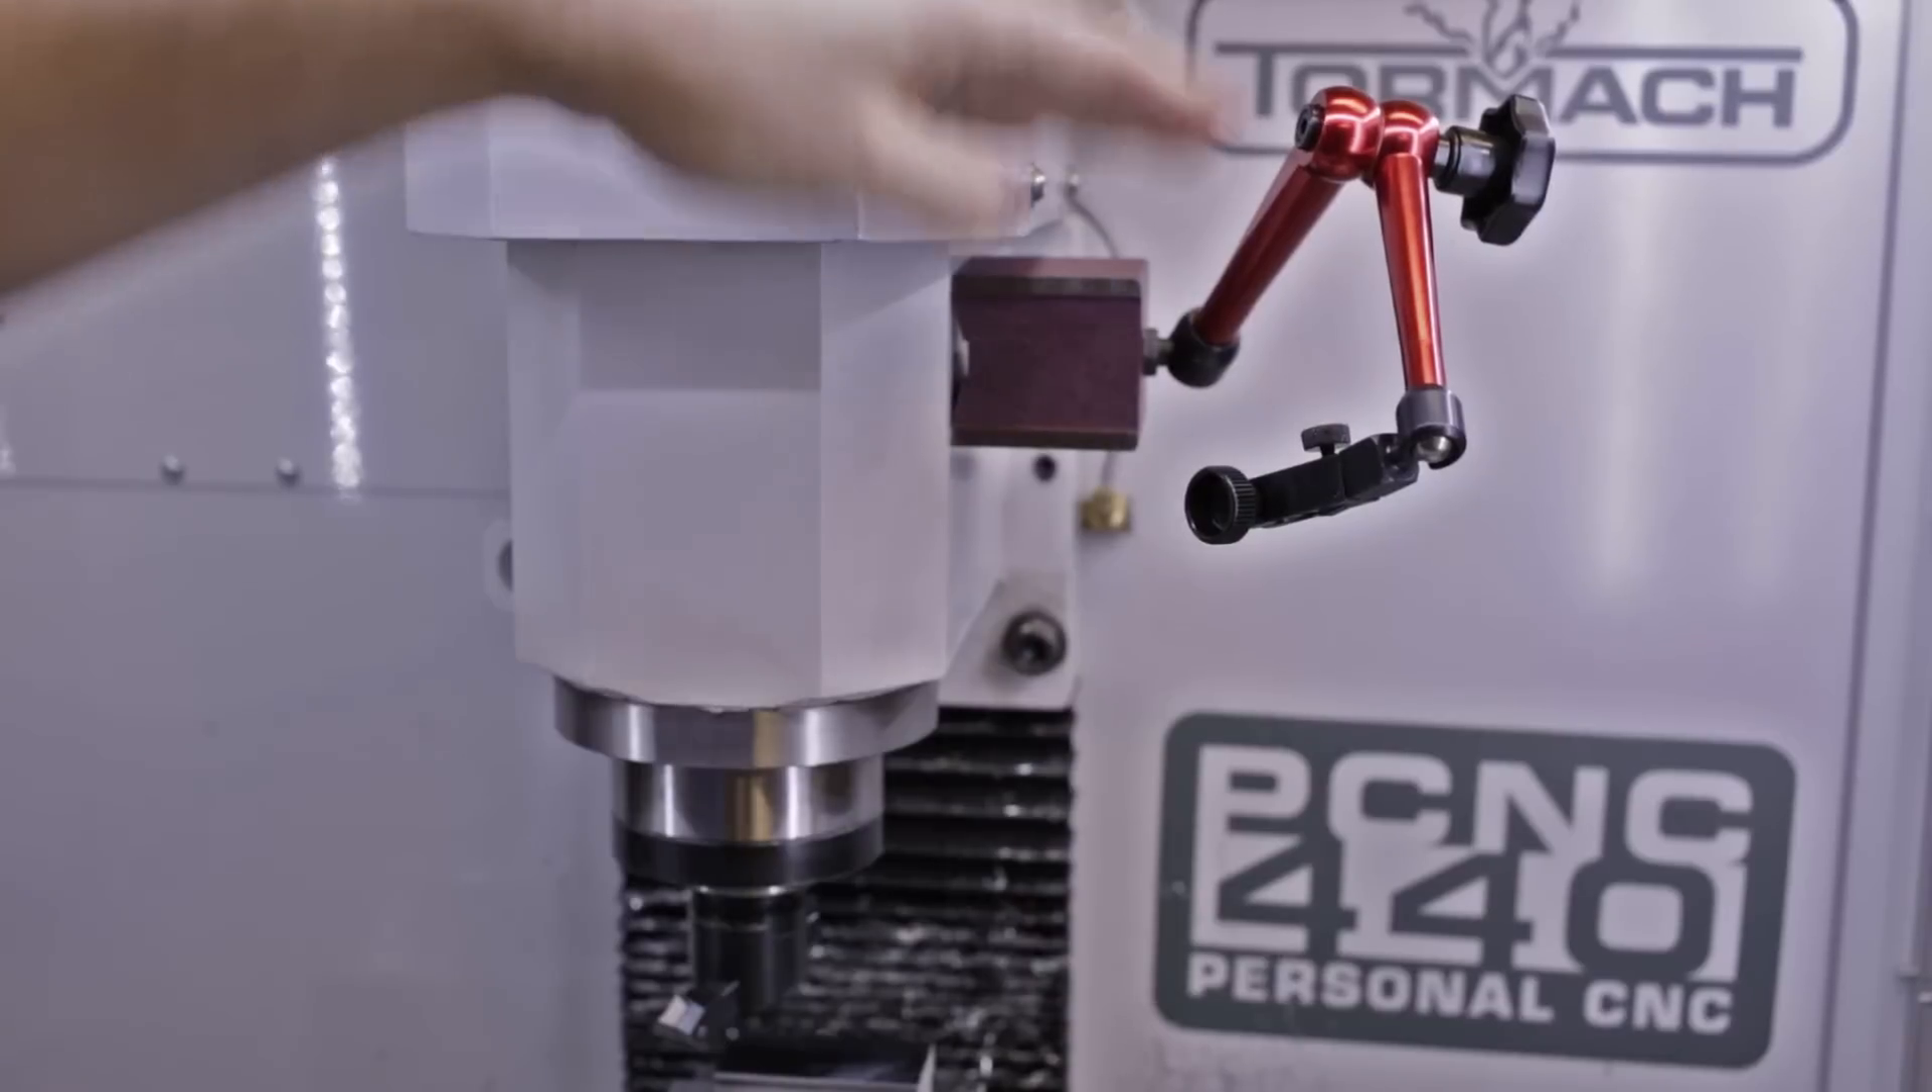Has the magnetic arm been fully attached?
Yes.